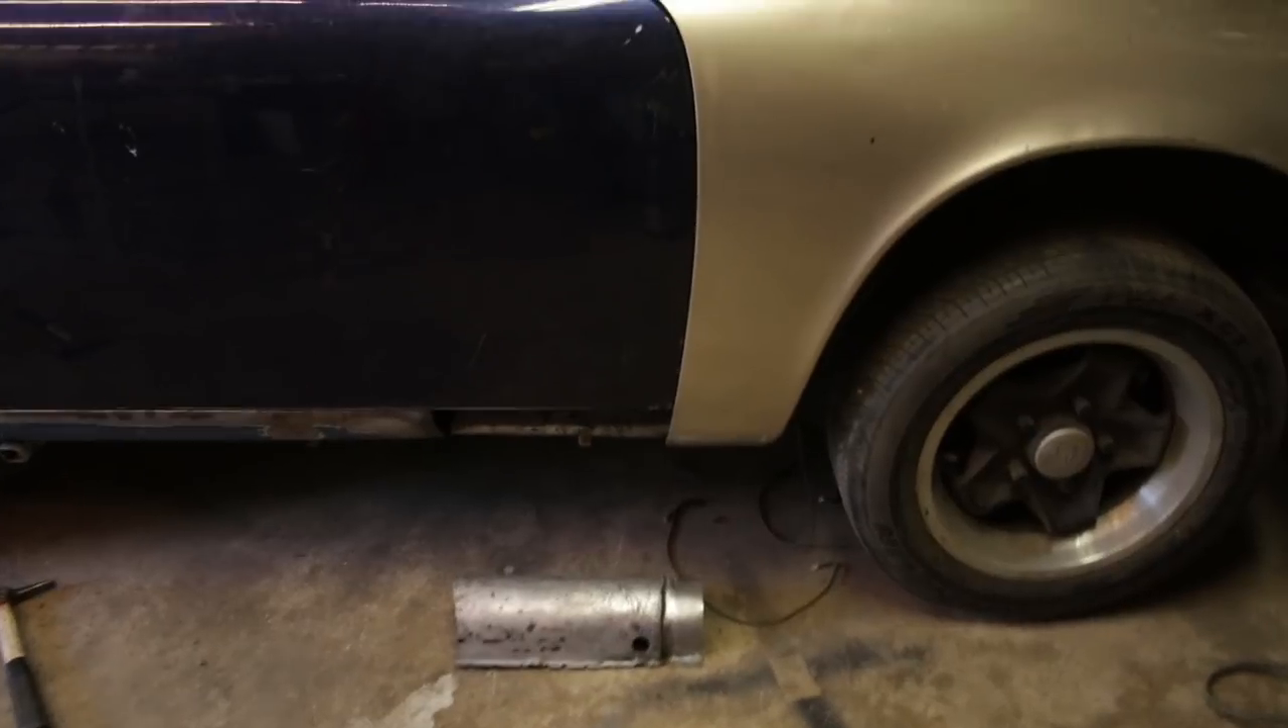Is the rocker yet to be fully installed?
Yes.